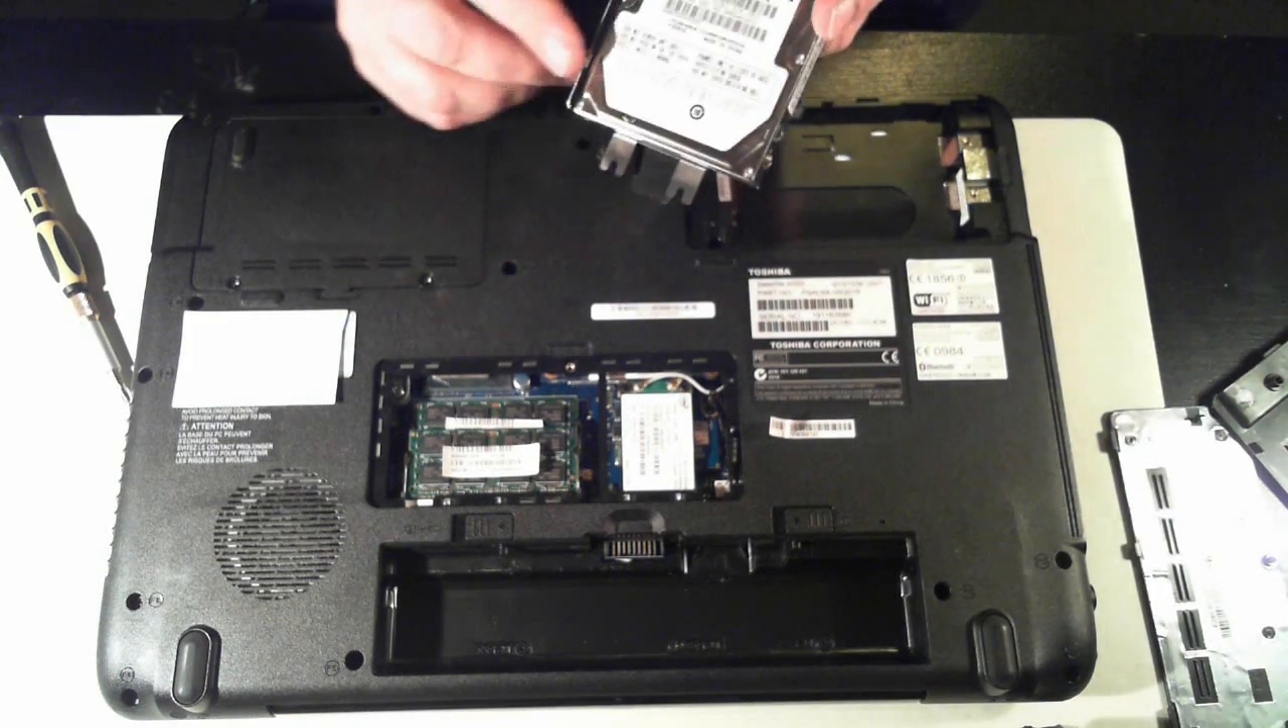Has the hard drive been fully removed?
Yes.